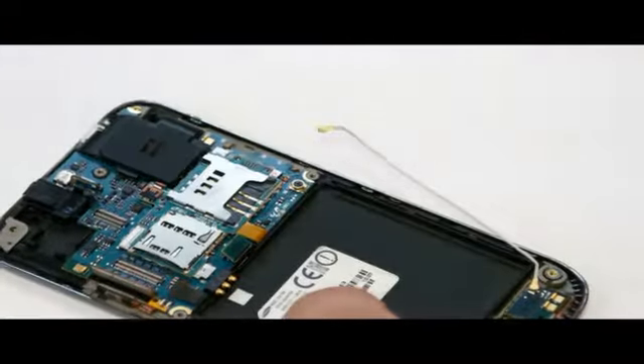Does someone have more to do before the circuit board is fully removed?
Yes.